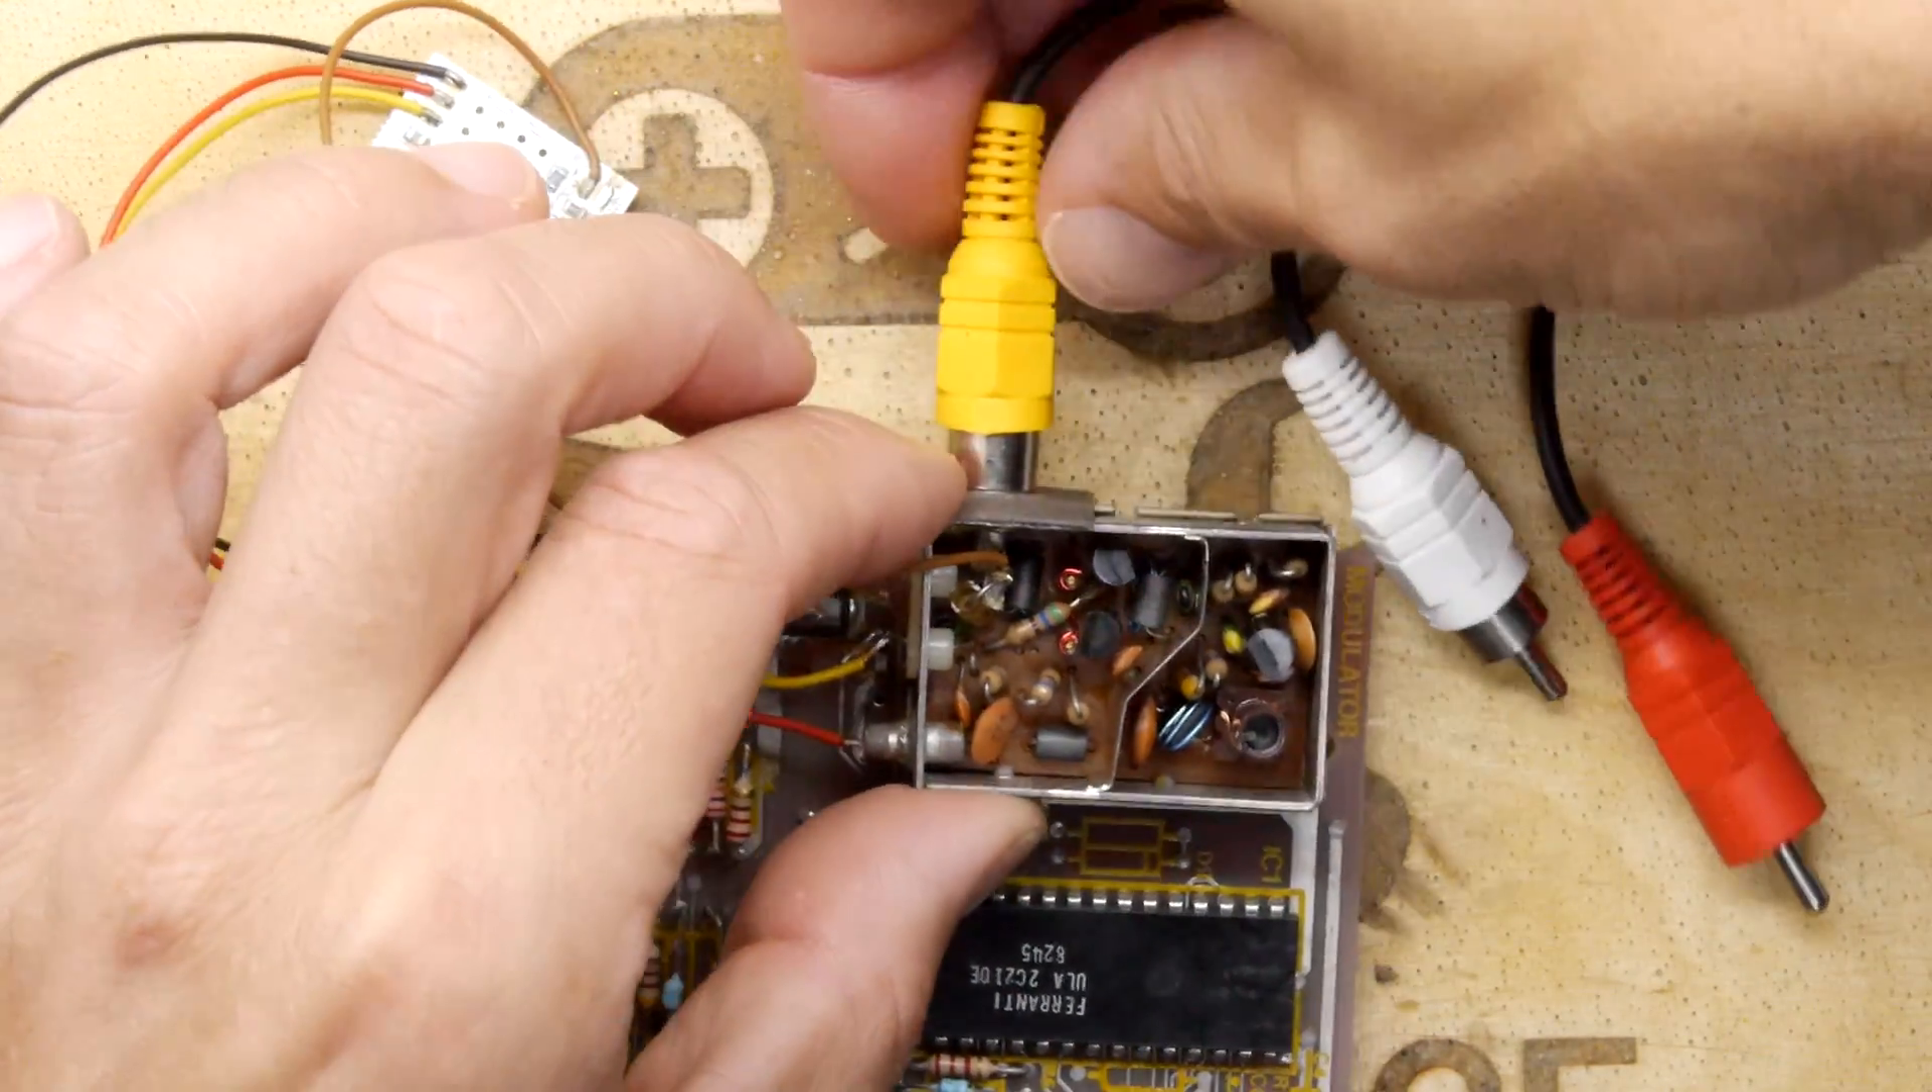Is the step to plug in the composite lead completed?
Yes.